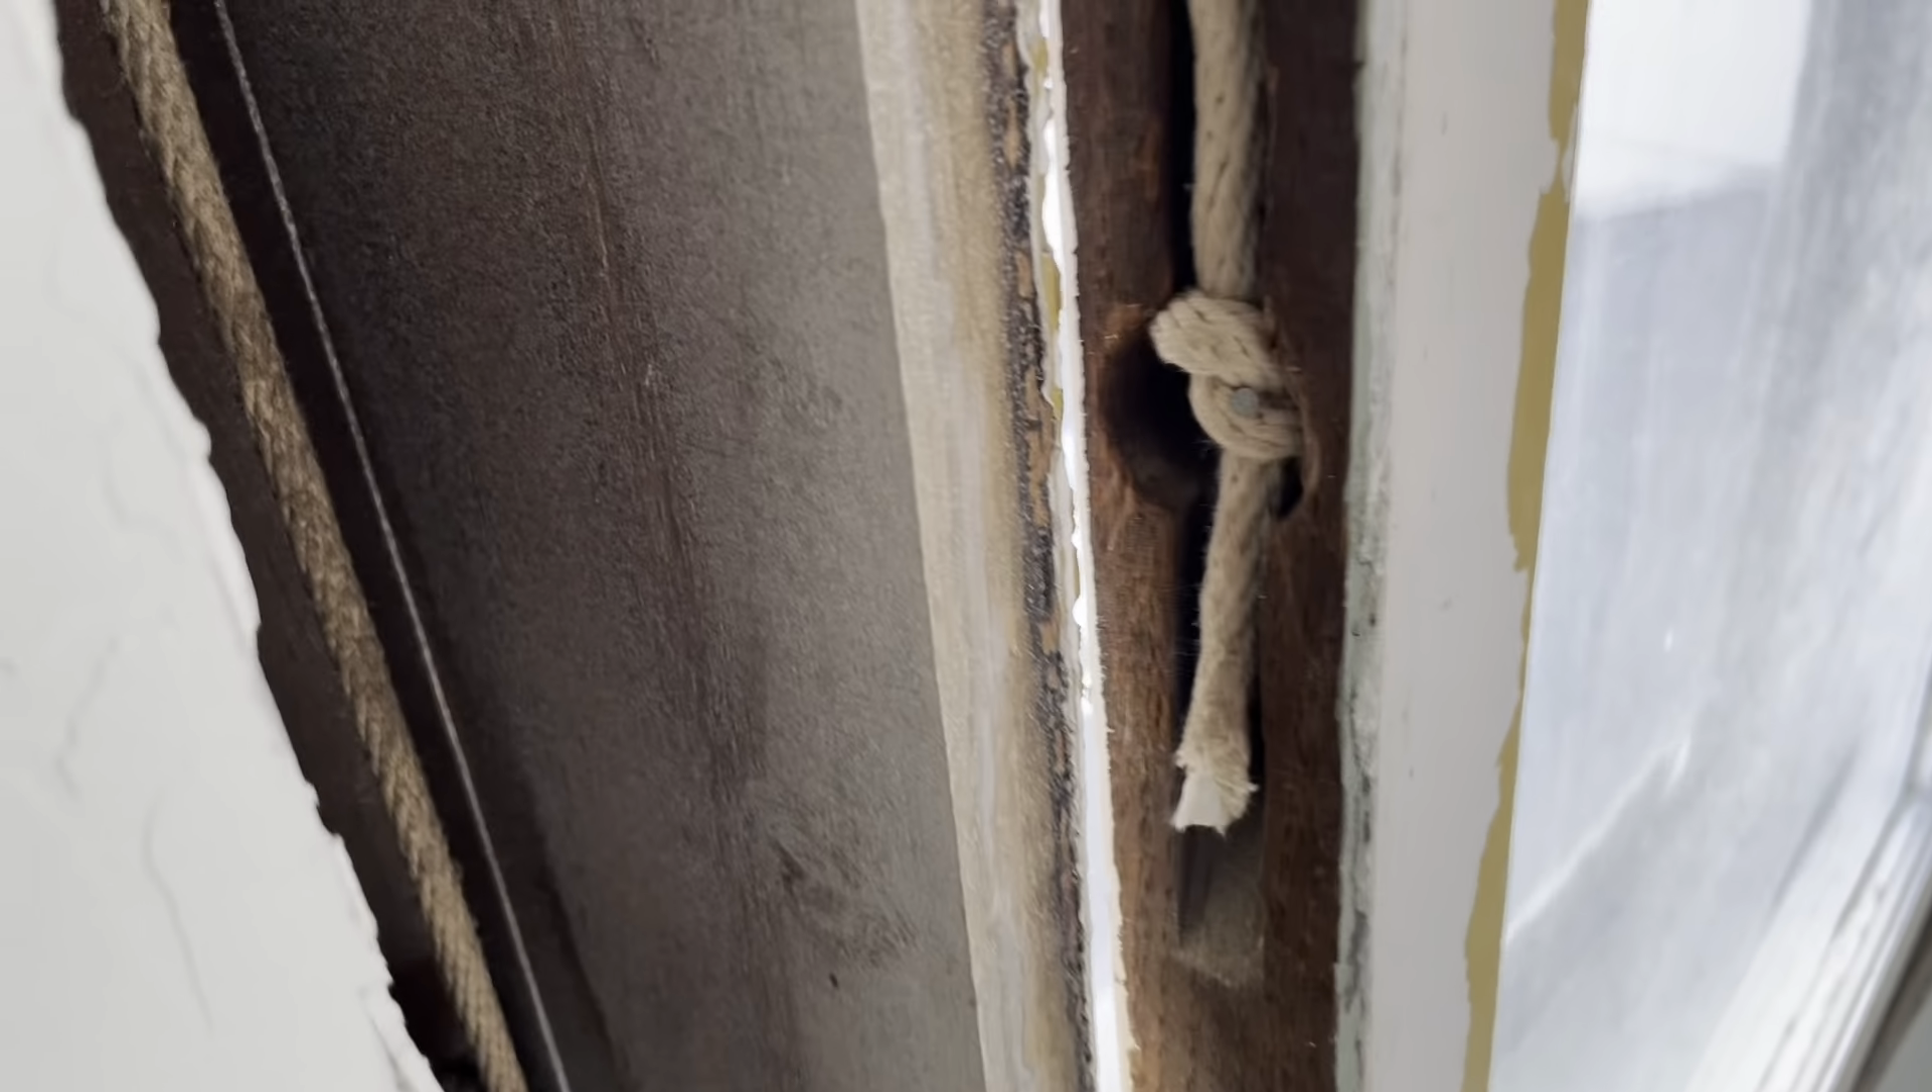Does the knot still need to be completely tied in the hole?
No.